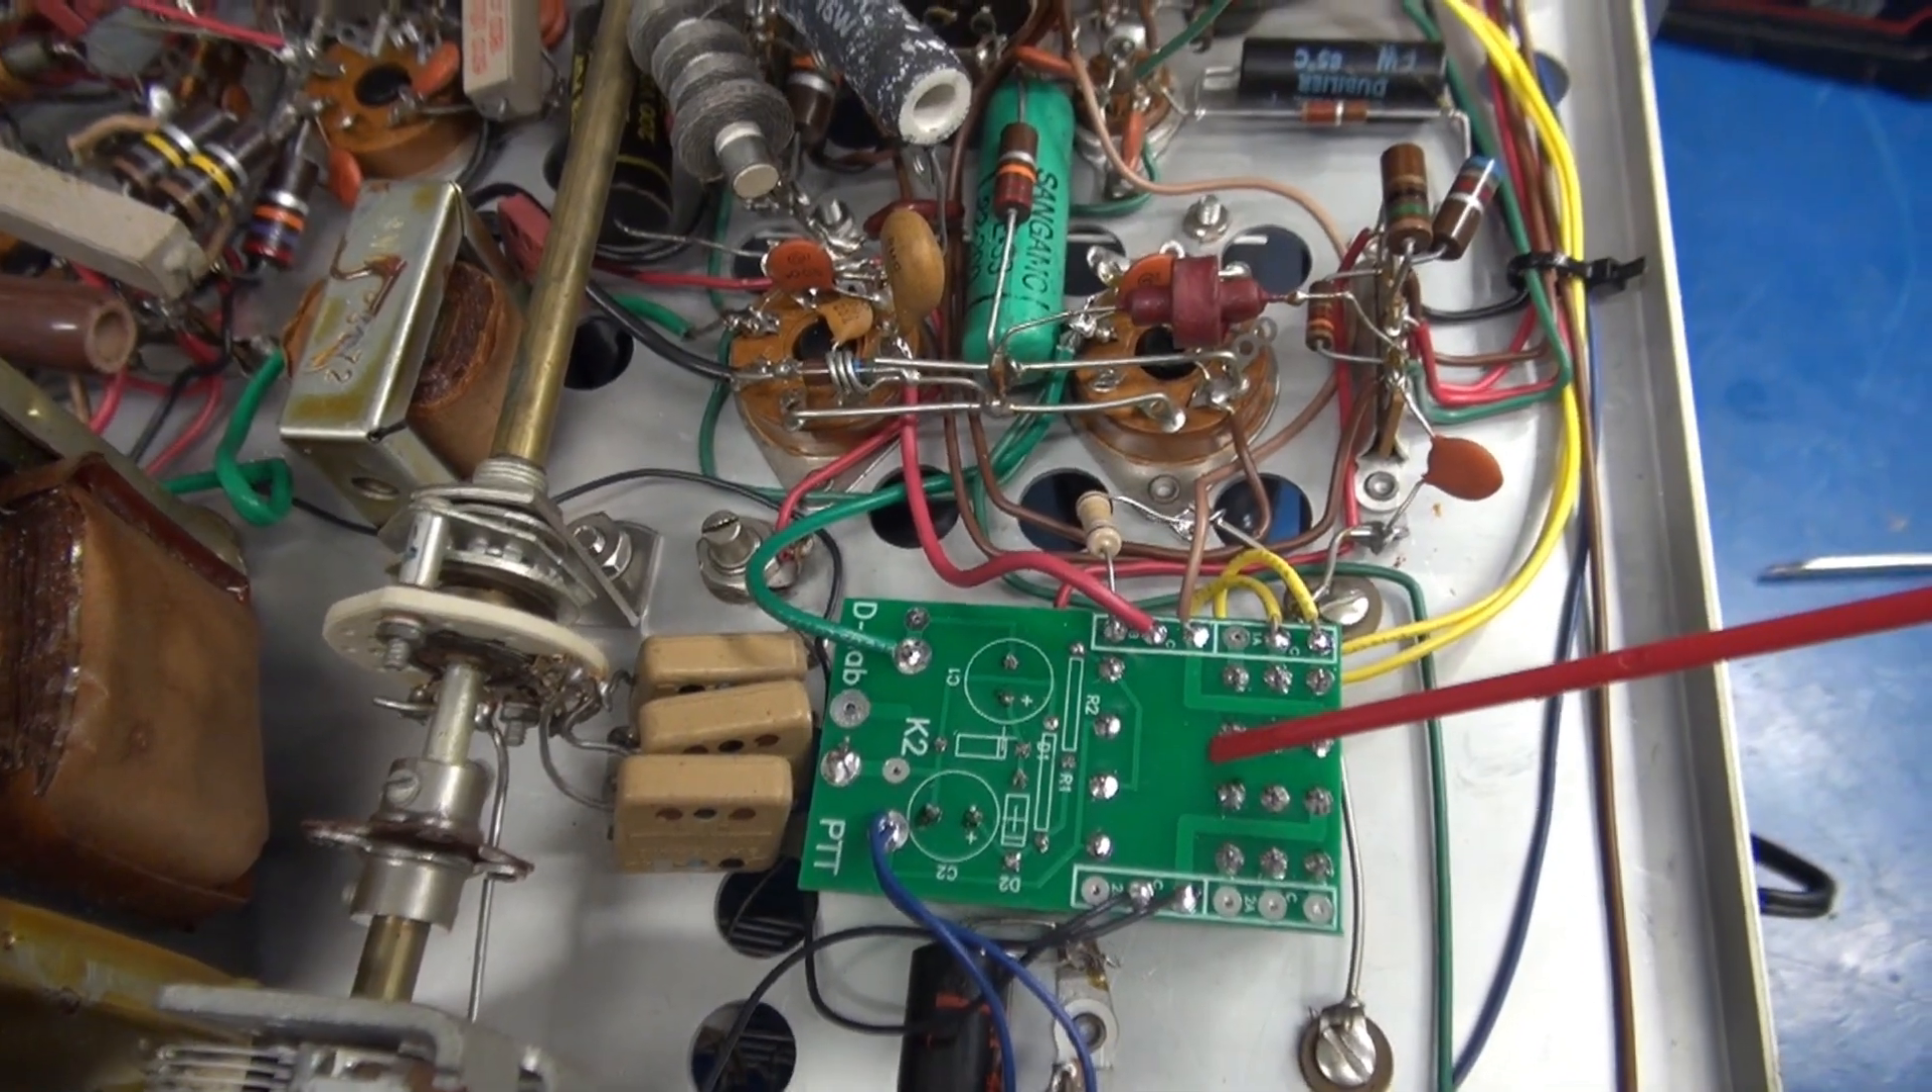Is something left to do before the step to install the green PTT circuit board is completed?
No.